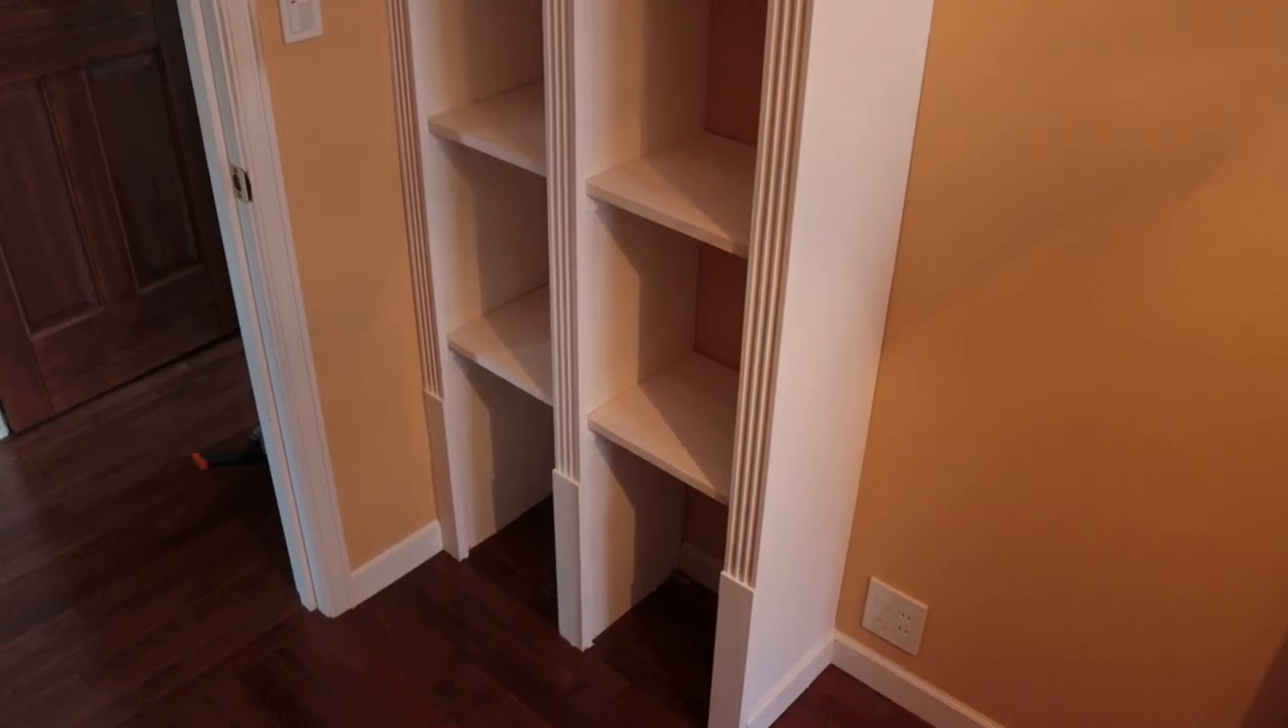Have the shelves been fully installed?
Yes.